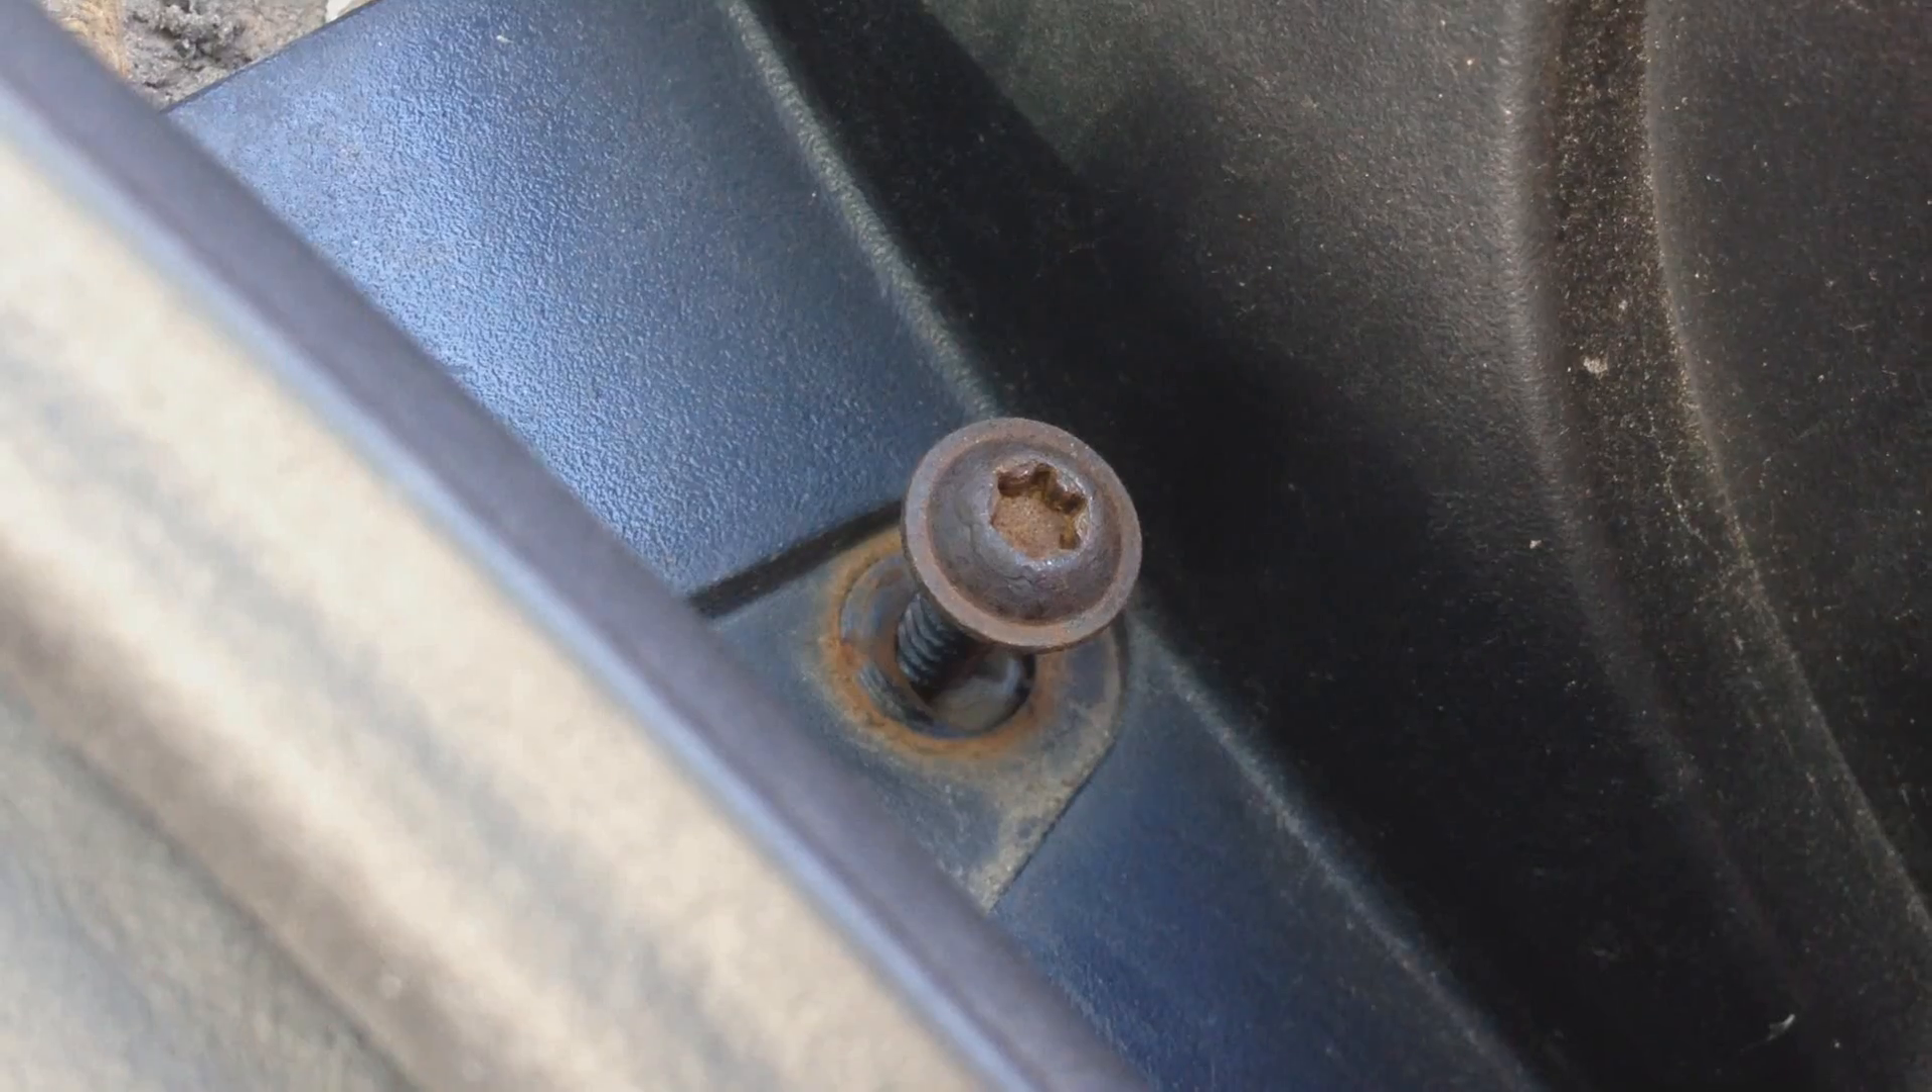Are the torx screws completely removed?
No.